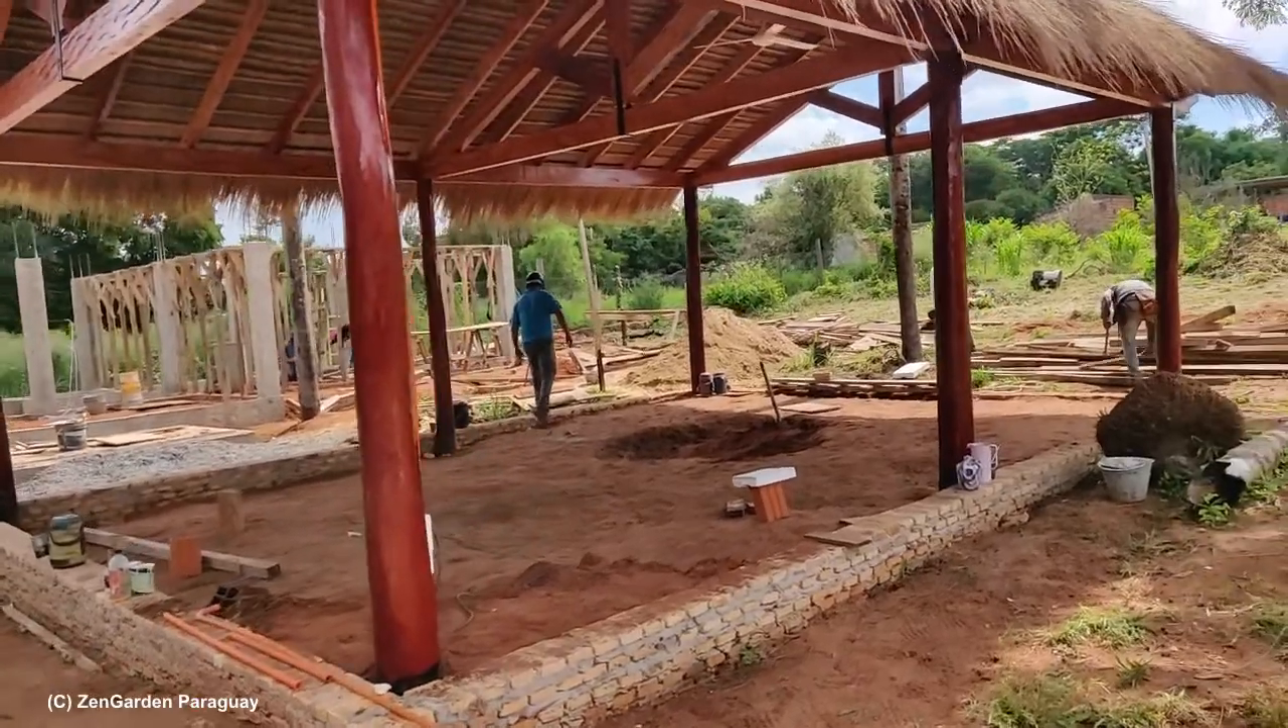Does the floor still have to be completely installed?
Yes.